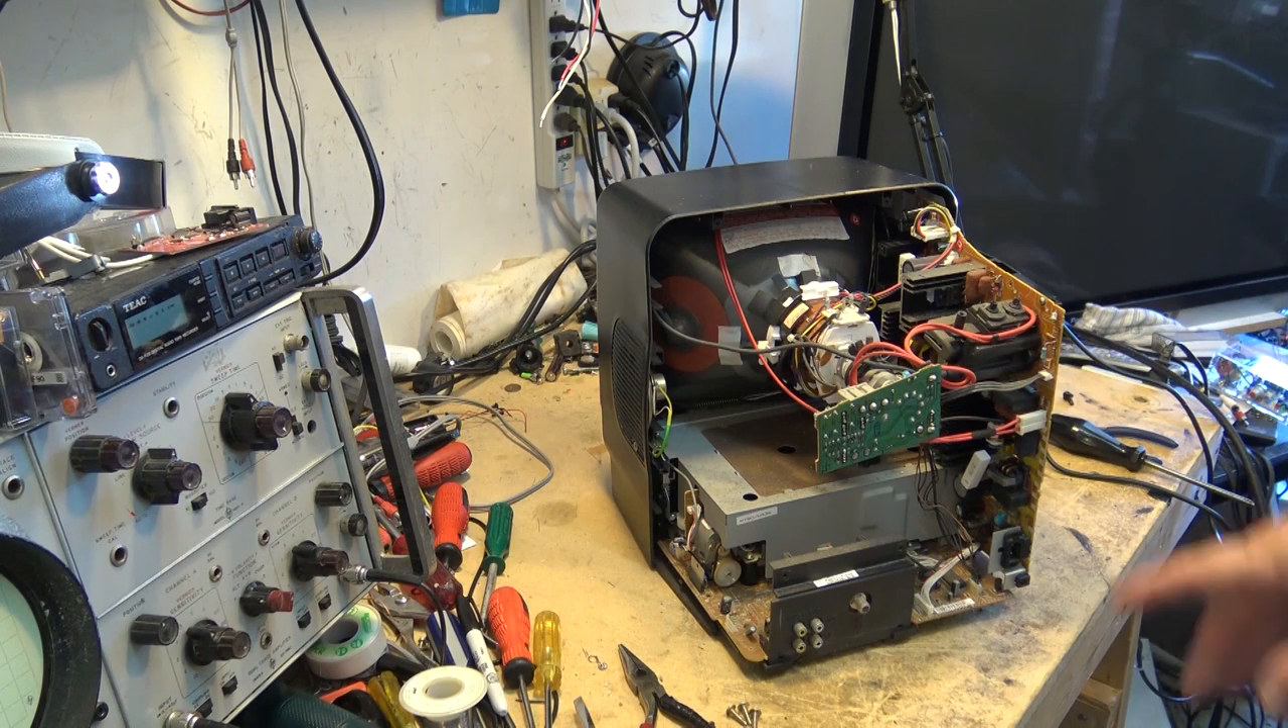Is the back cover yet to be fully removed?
No.